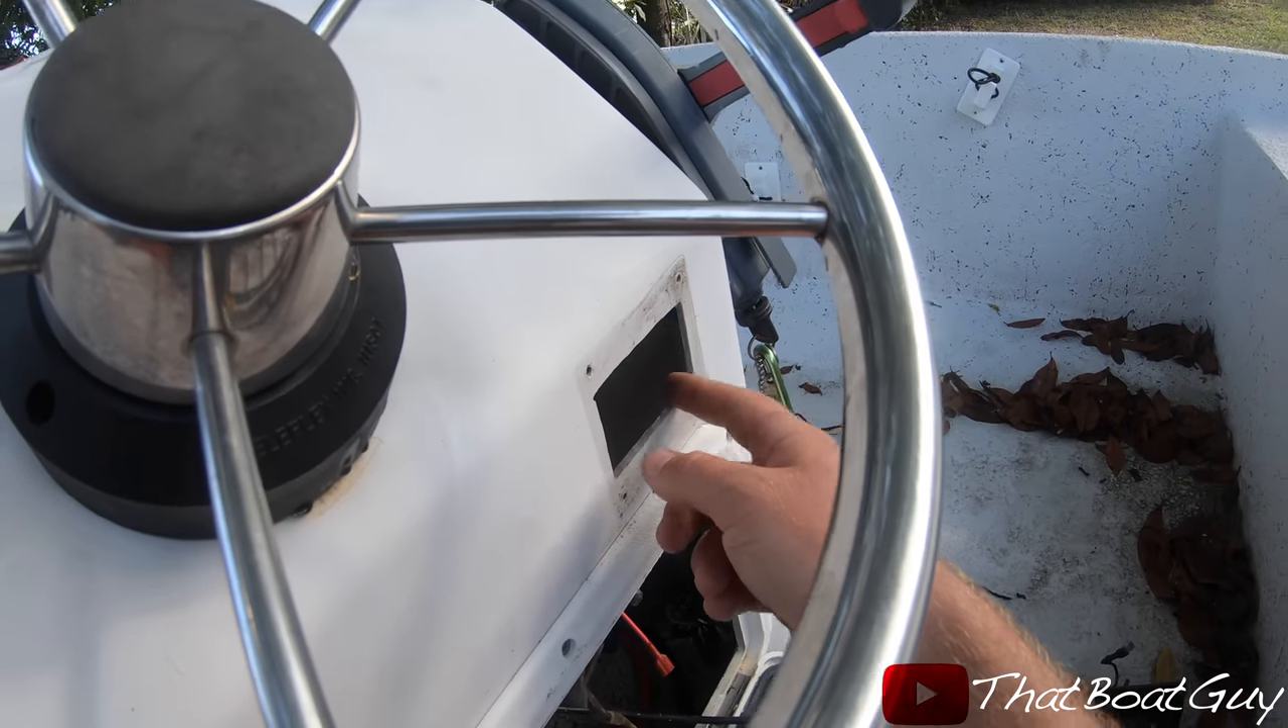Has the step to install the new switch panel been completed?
No.